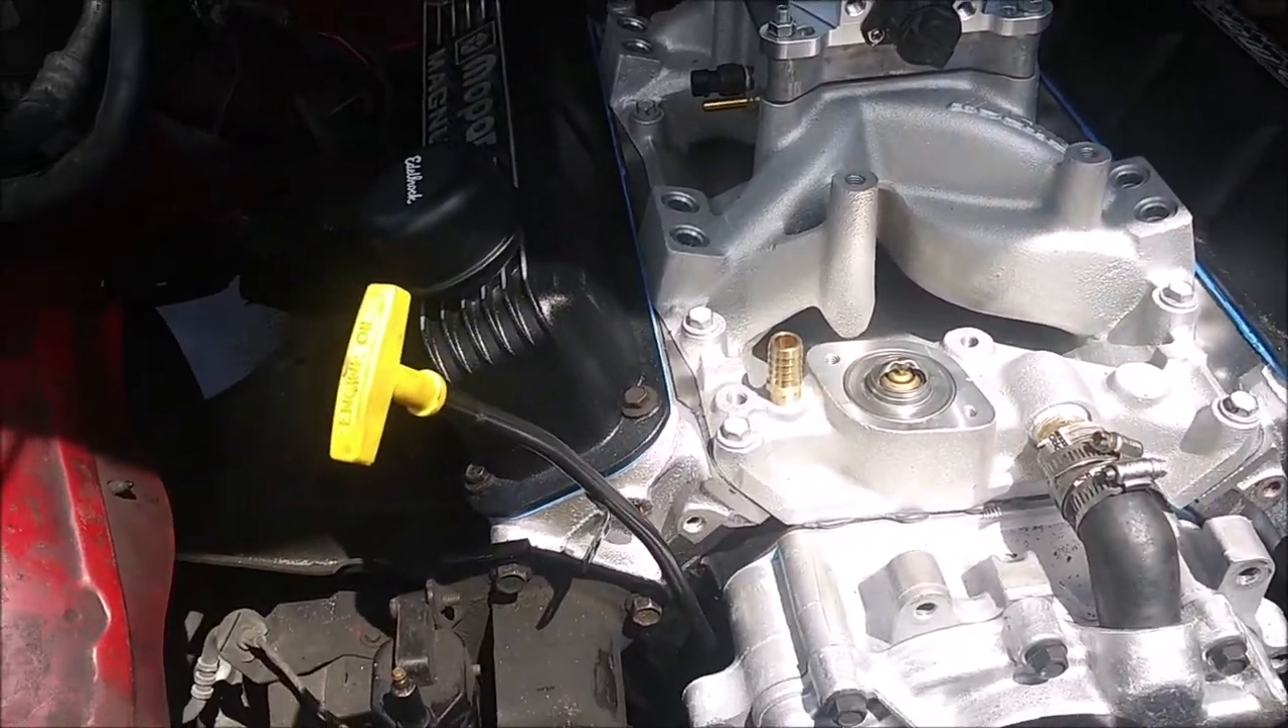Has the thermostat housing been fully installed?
No.